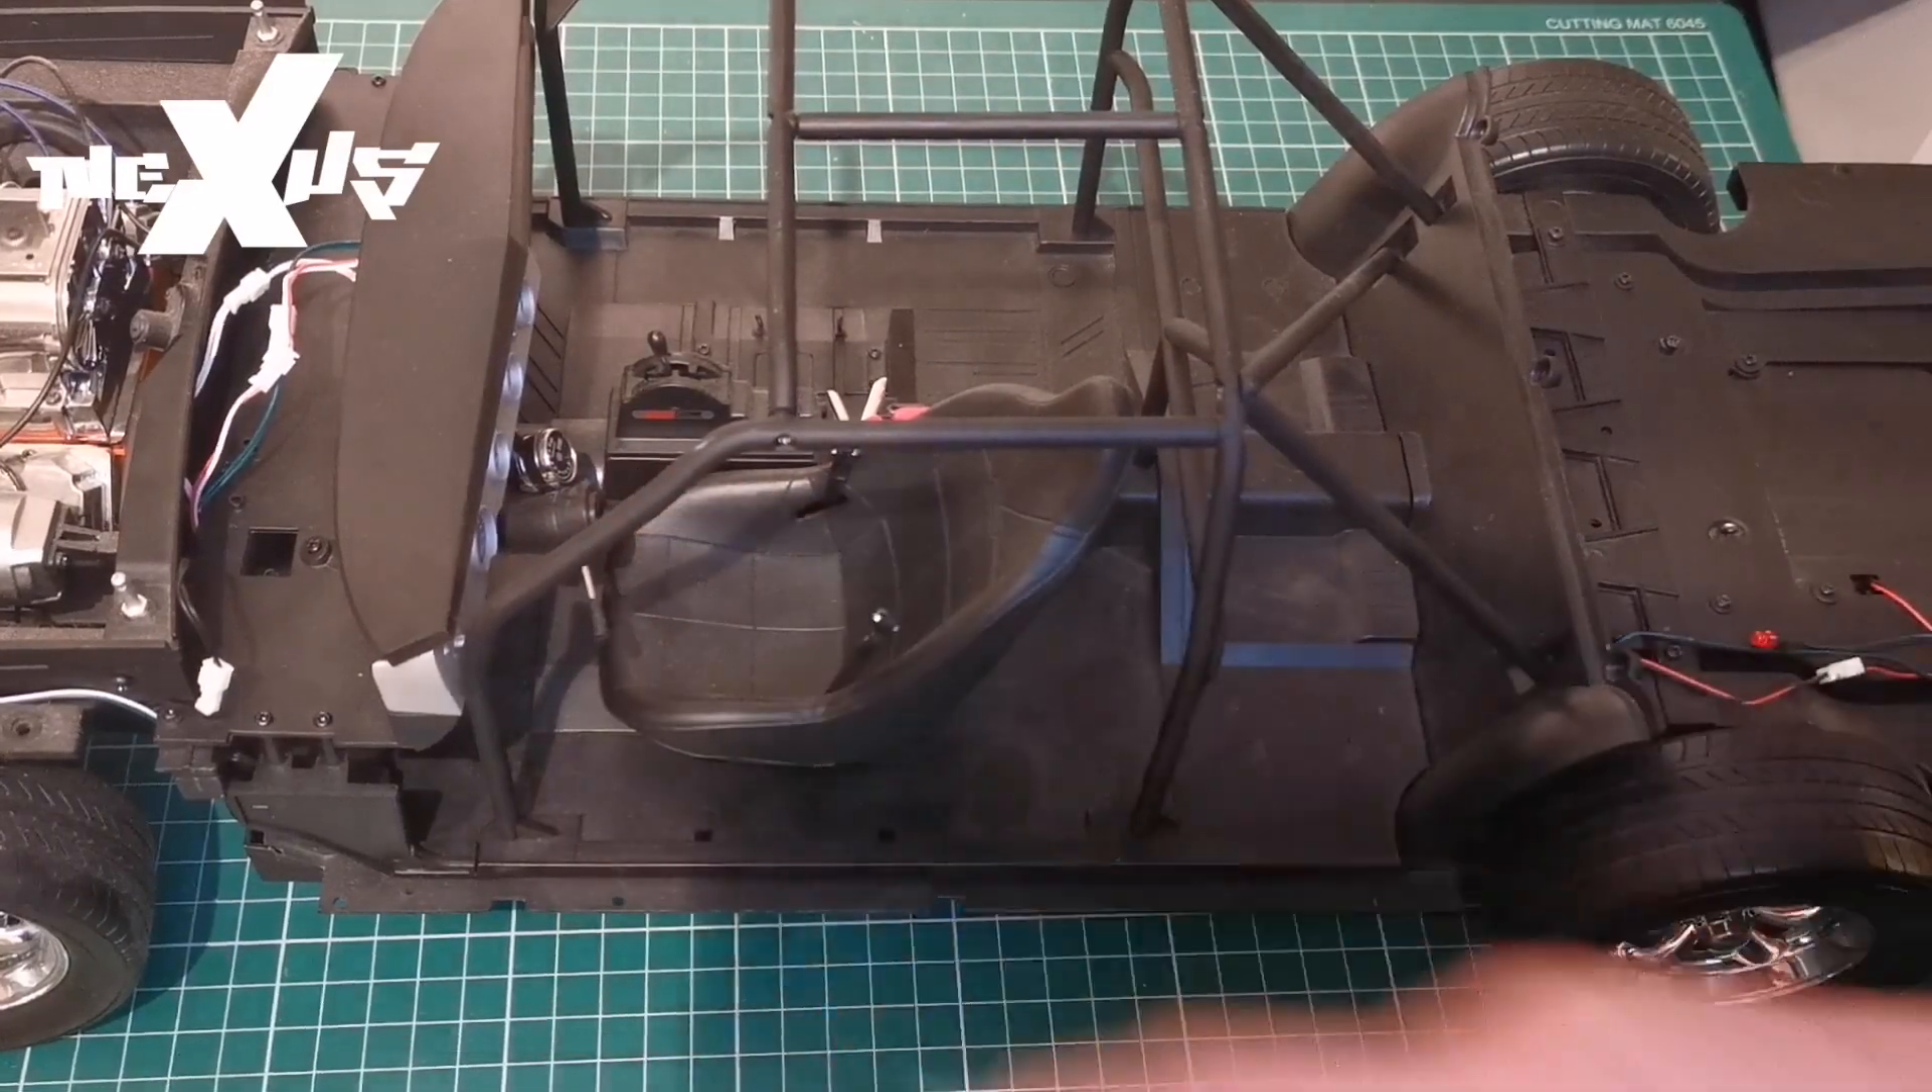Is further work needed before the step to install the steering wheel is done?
Yes.